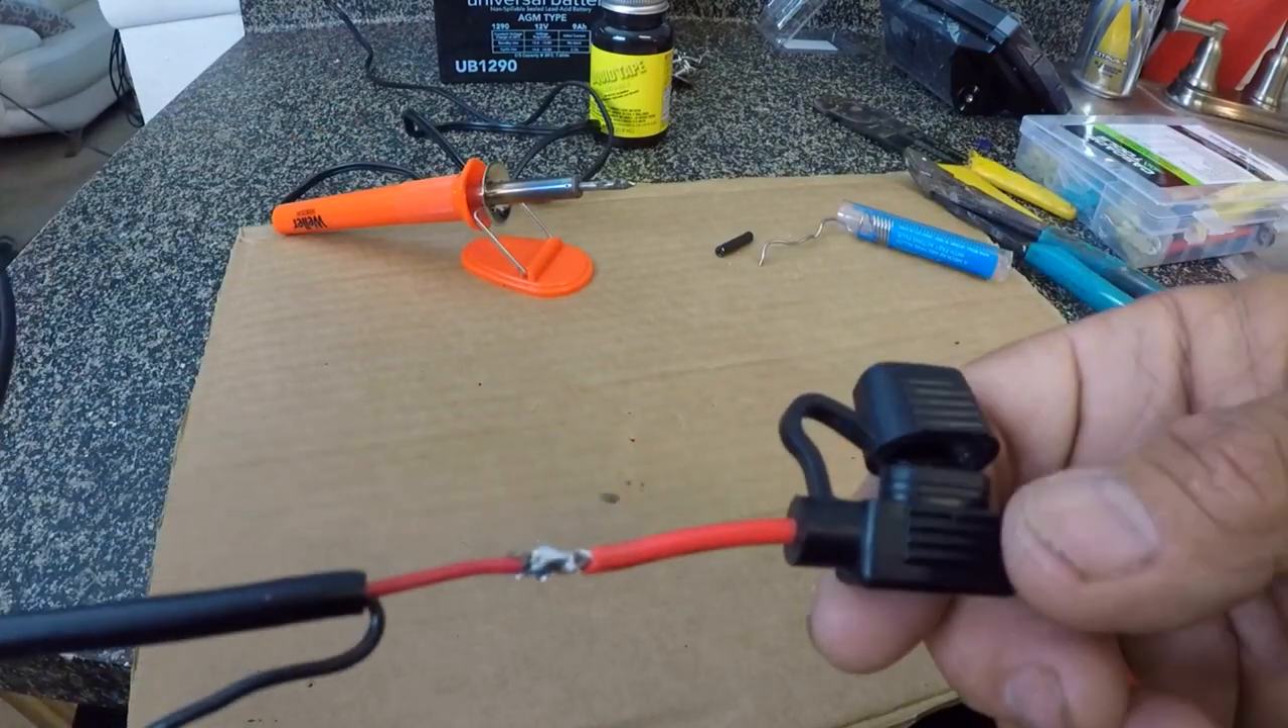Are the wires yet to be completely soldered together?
No.